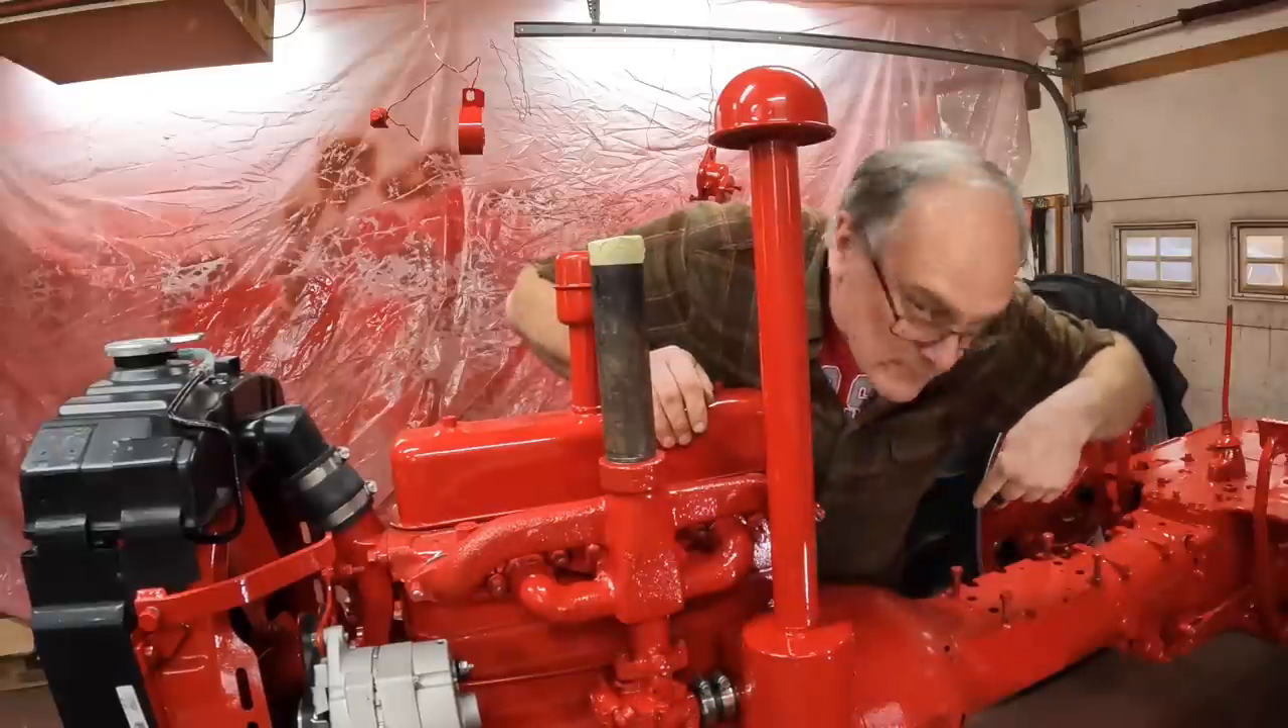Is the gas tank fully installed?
No.